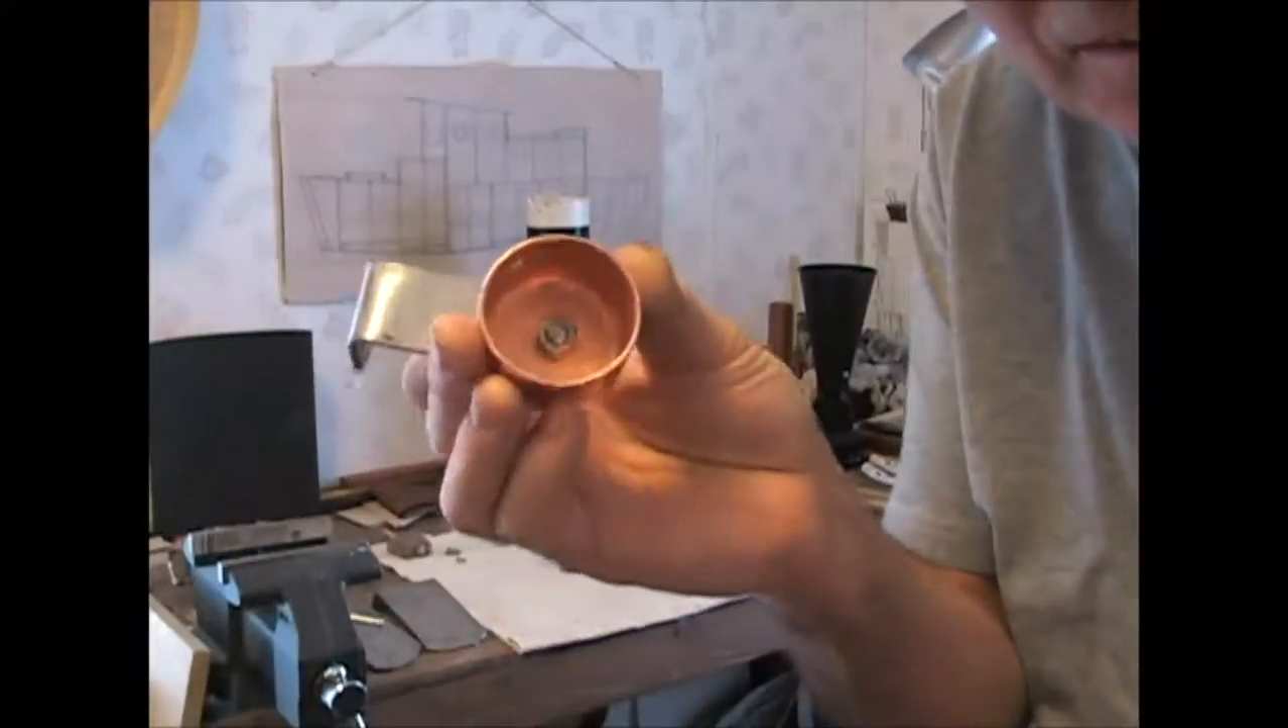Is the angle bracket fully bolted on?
Yes.